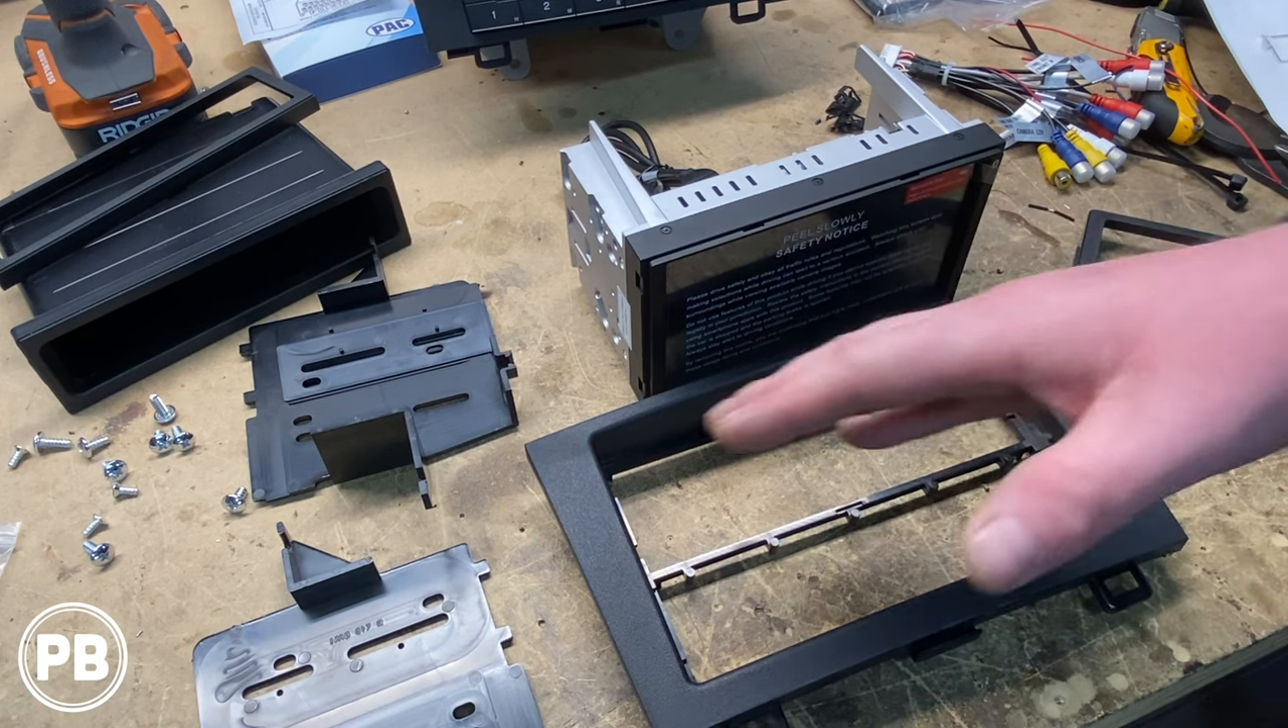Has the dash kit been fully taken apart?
Yes.